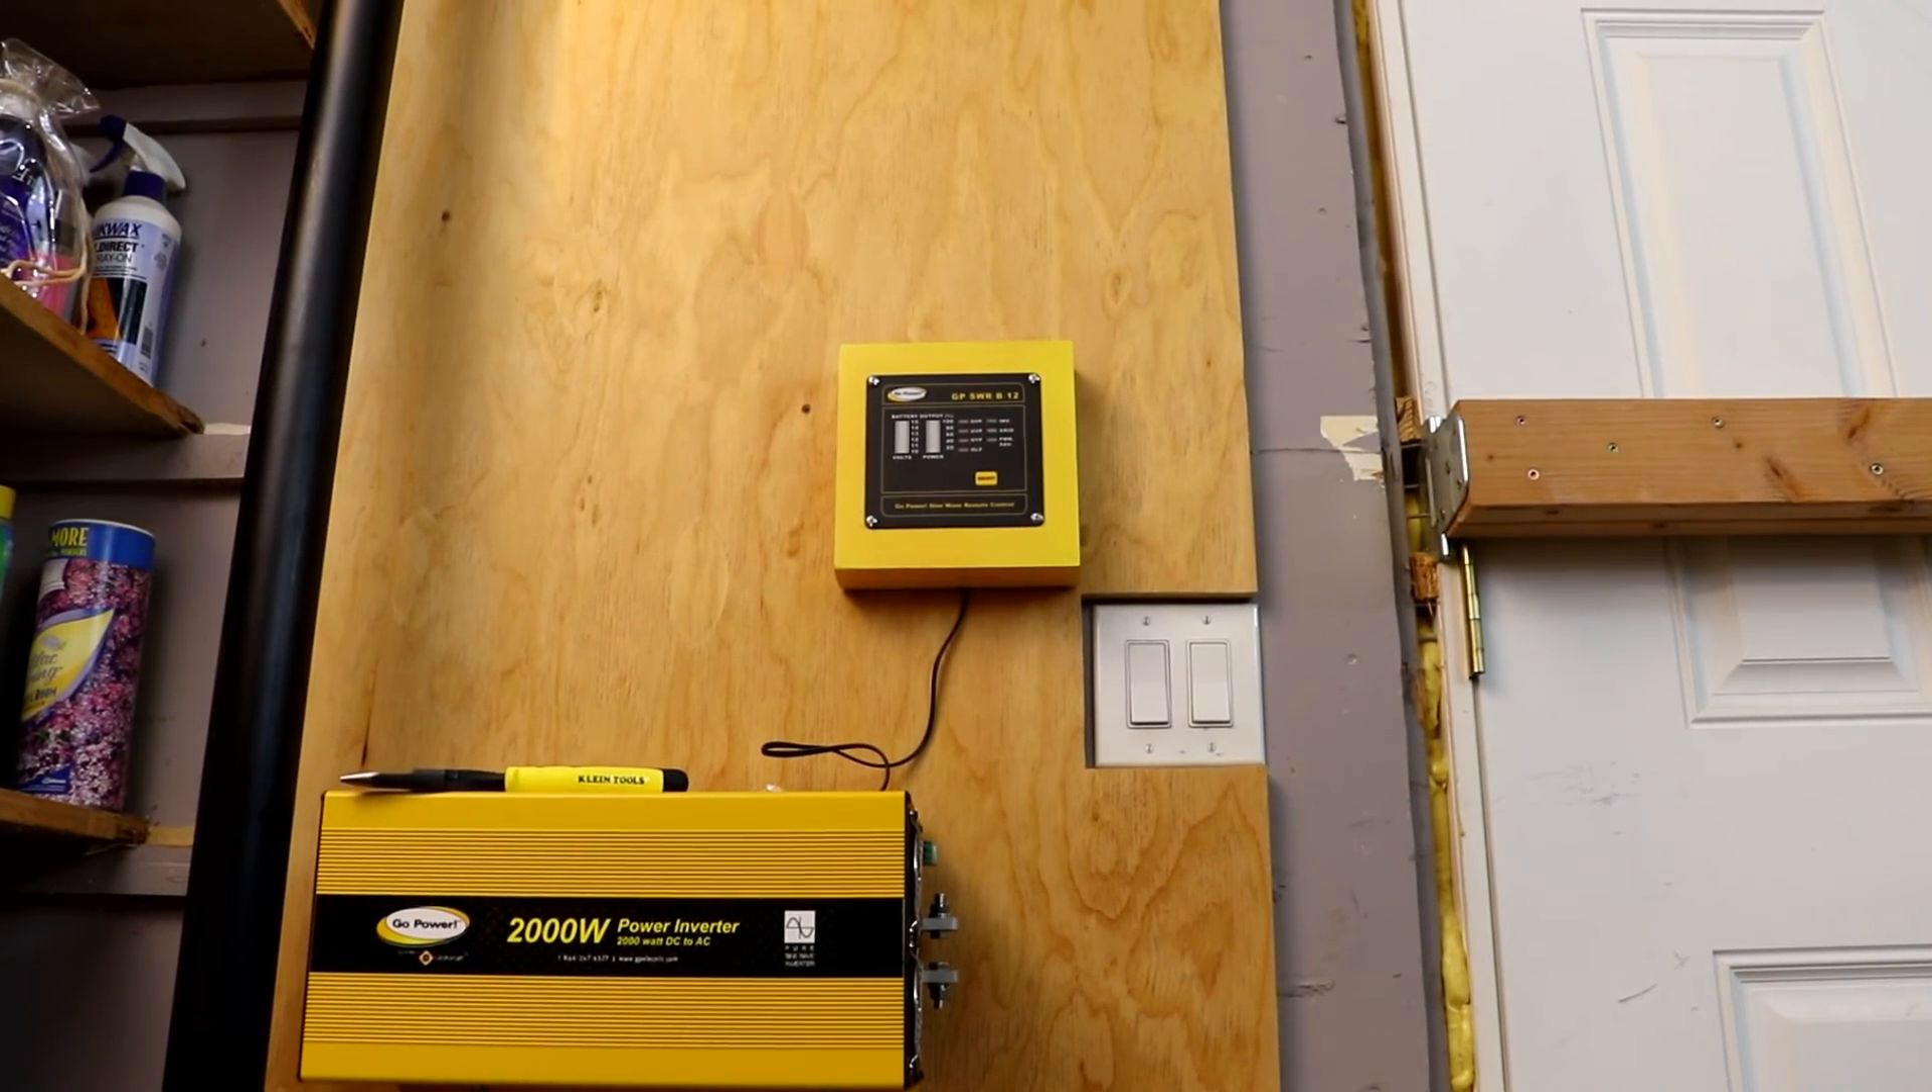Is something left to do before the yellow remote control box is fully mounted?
No.